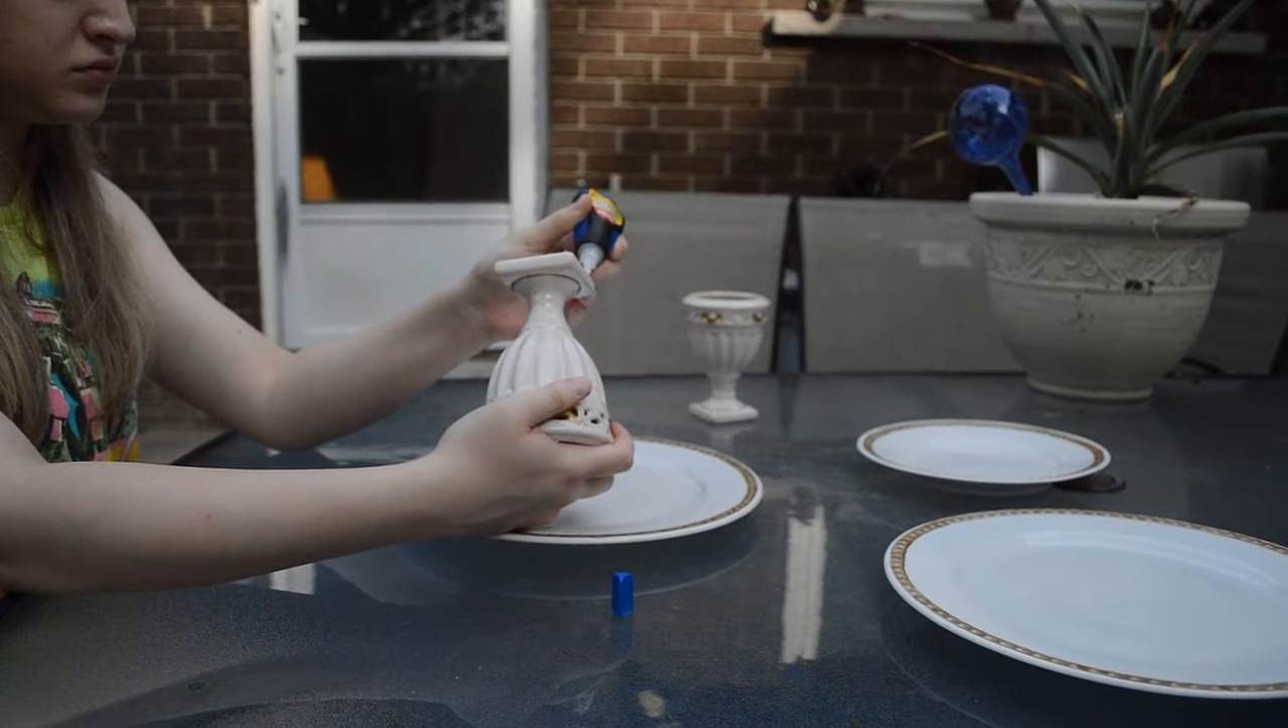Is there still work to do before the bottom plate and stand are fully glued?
Yes.